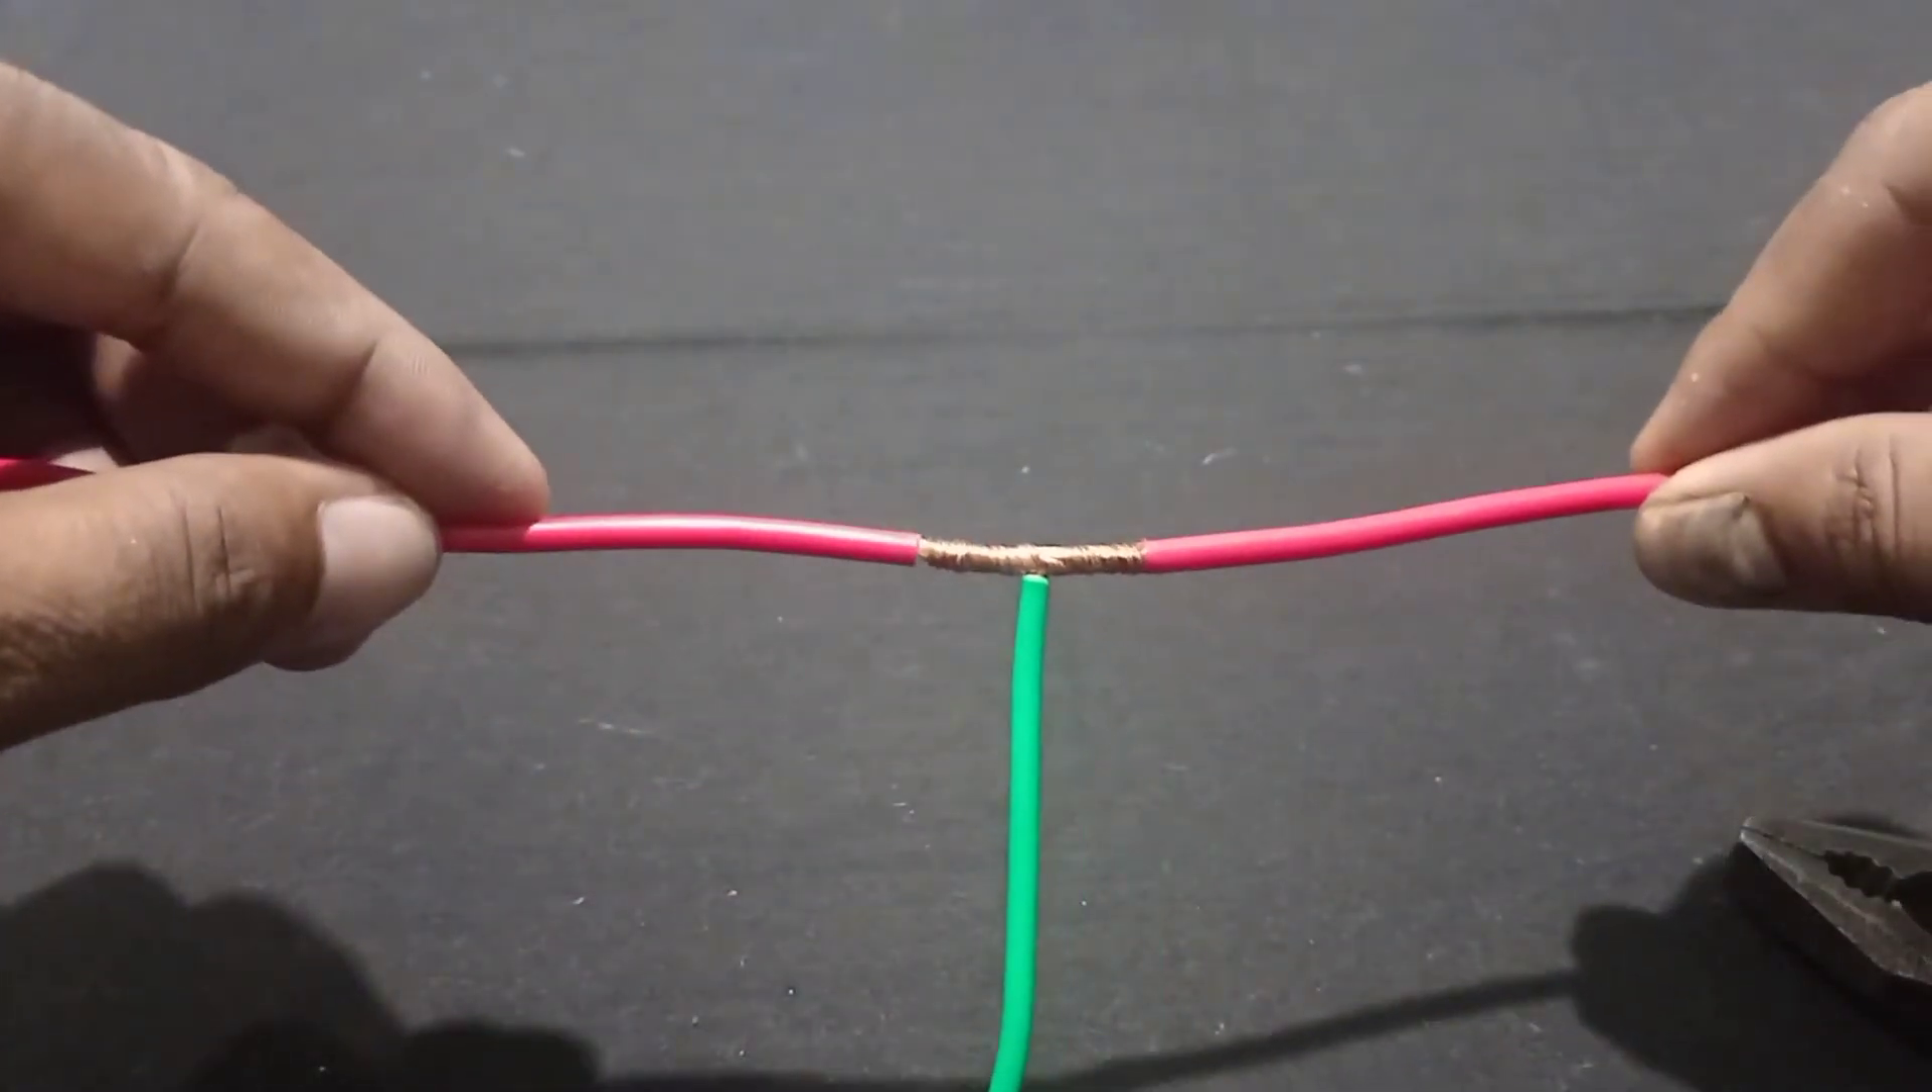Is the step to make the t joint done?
Yes.